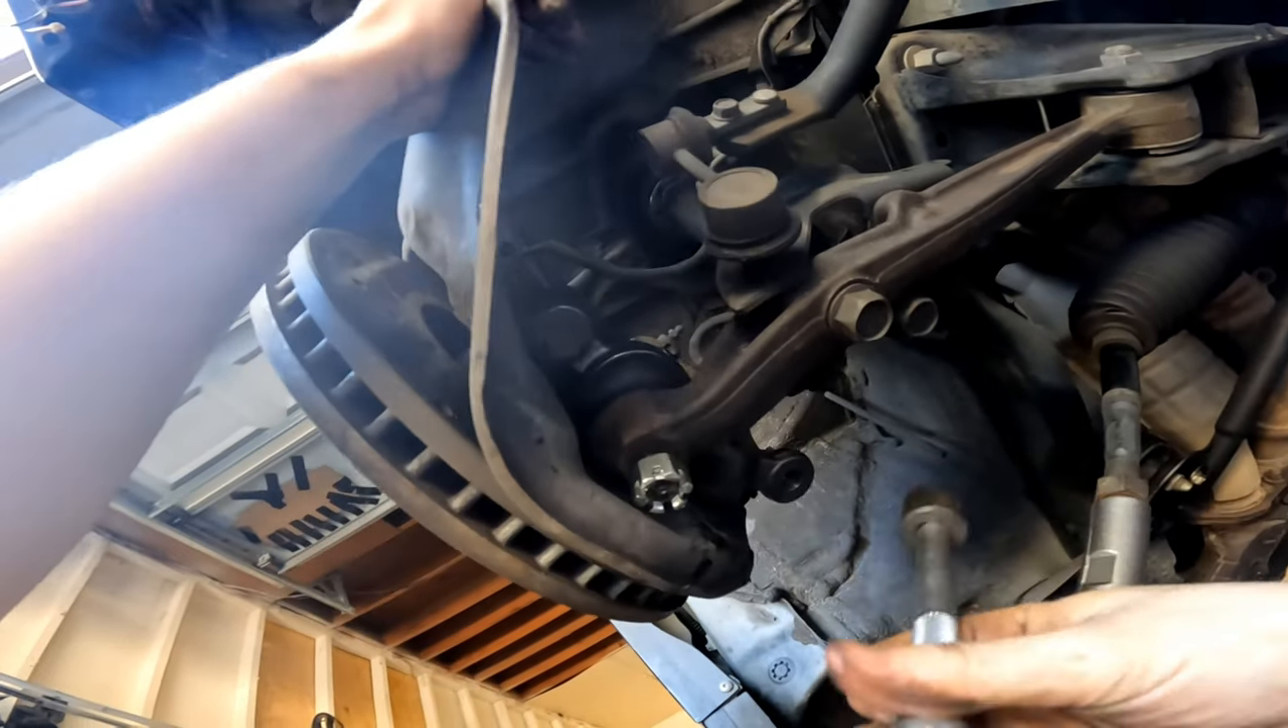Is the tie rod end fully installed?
No.